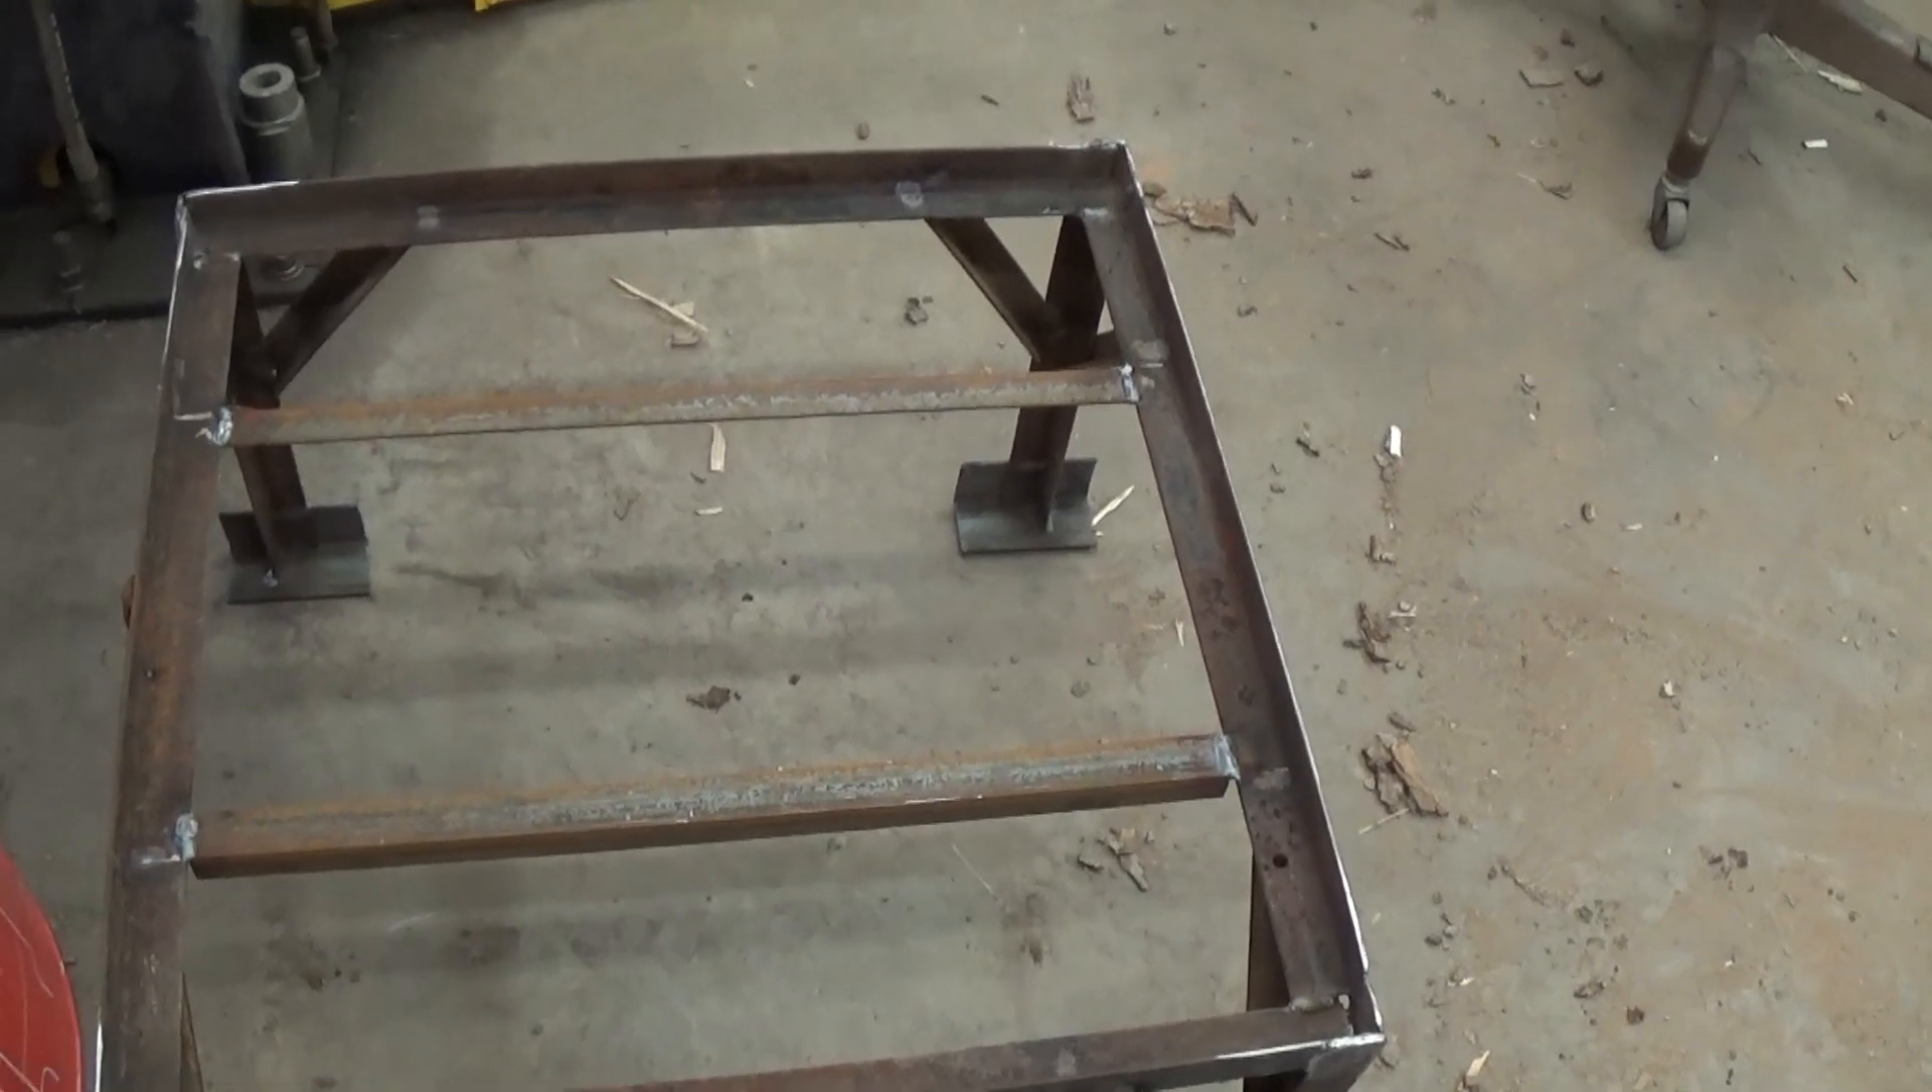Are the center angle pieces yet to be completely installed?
No.